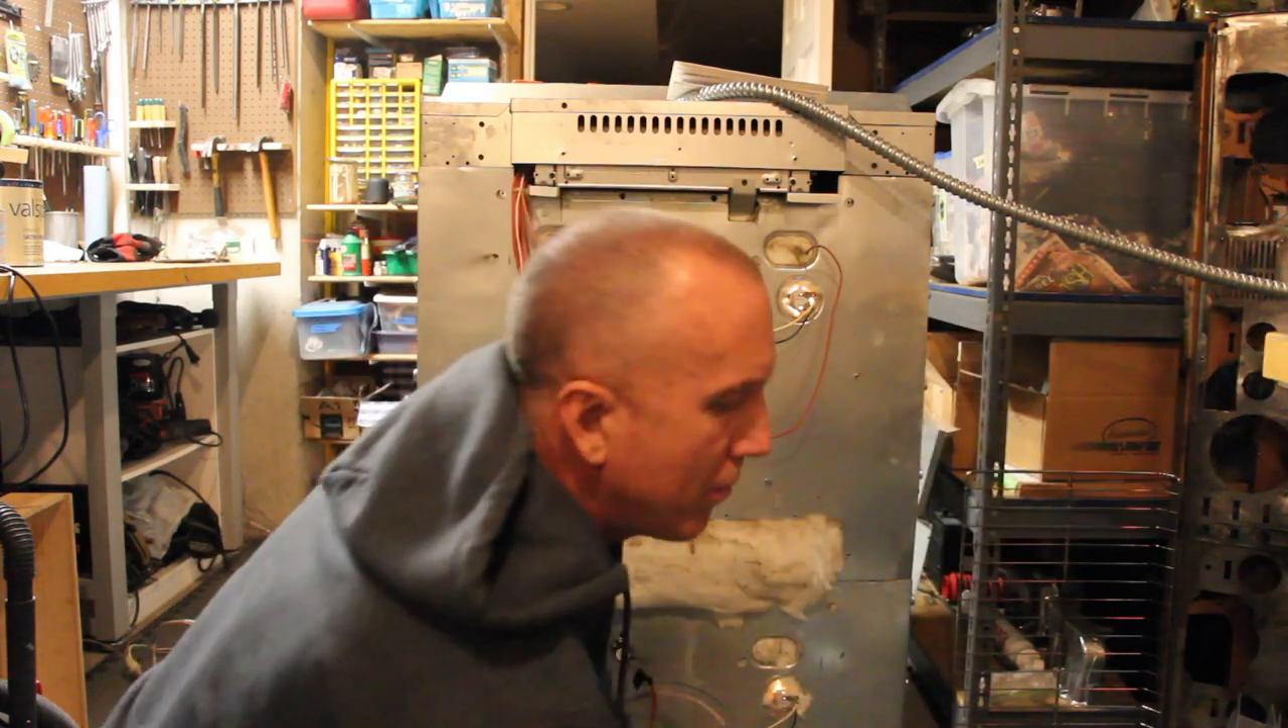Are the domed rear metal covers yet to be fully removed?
No.